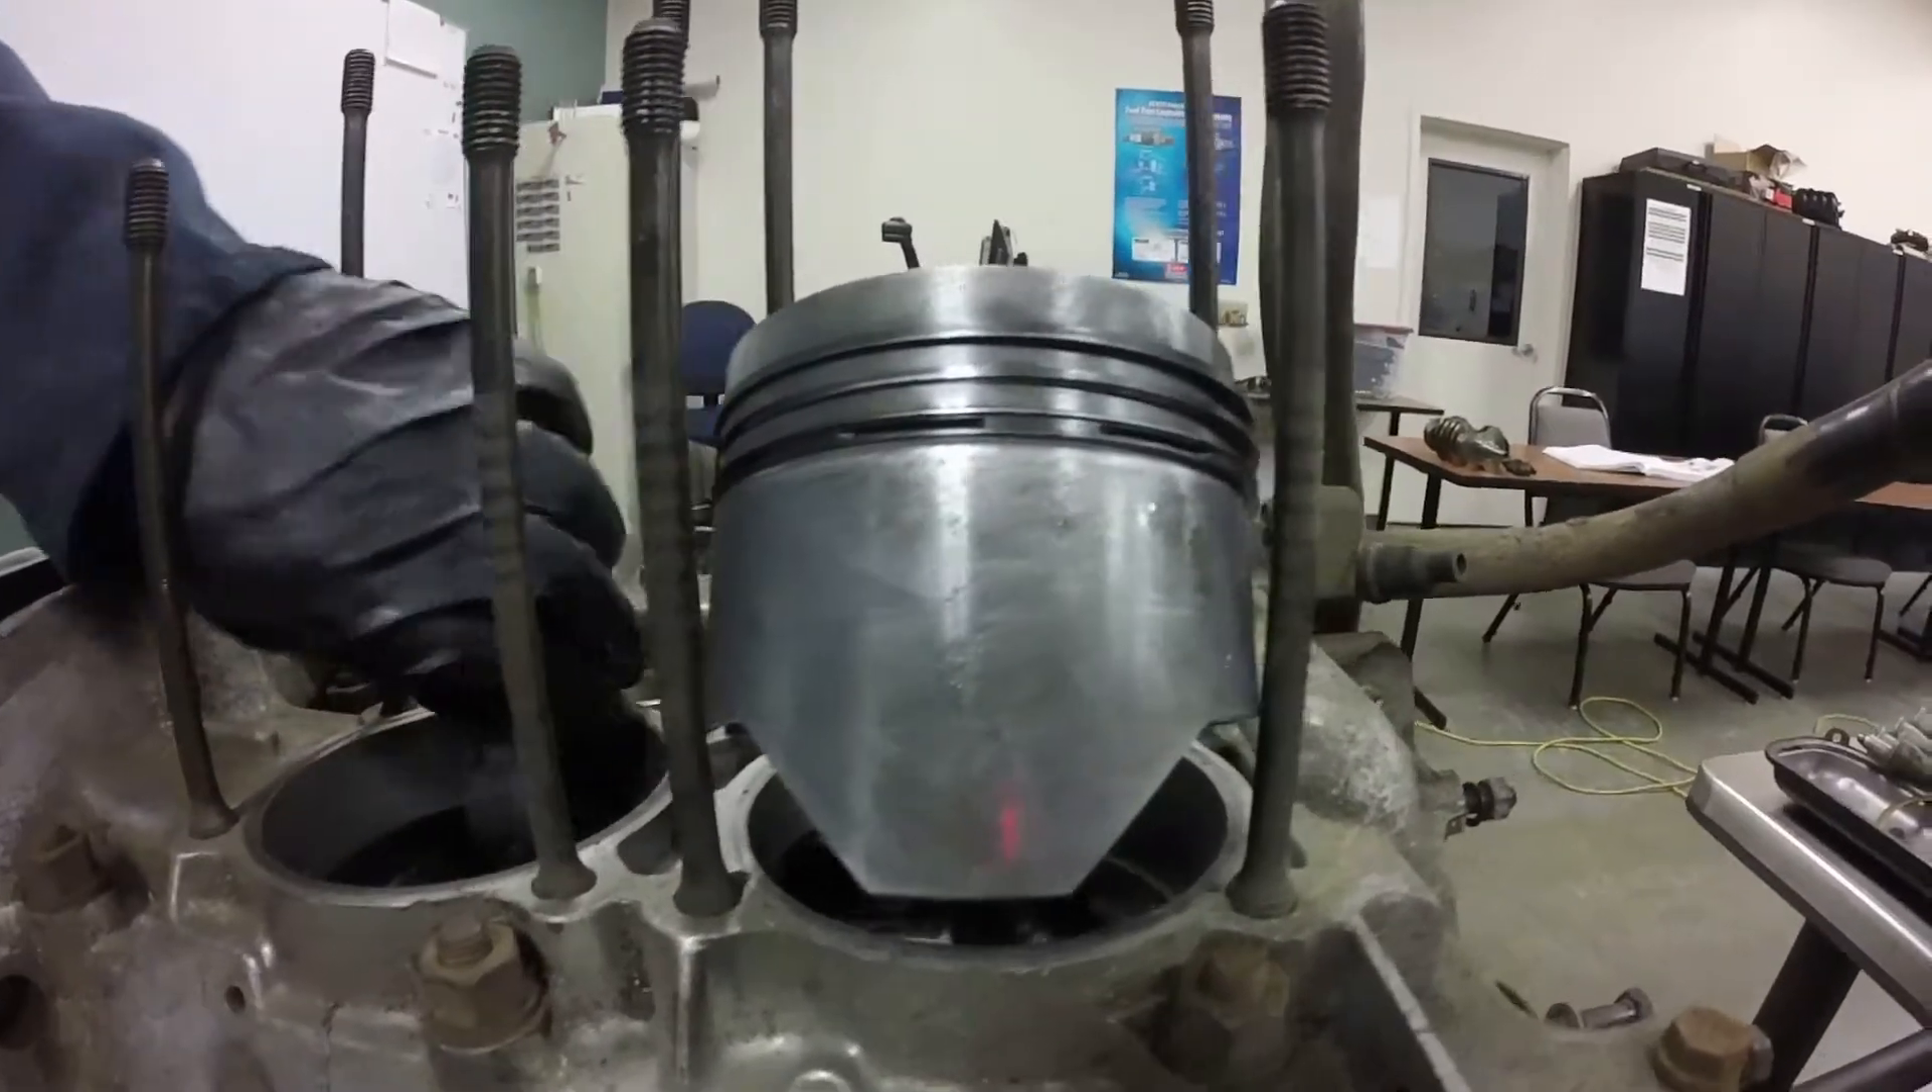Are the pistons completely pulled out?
No.